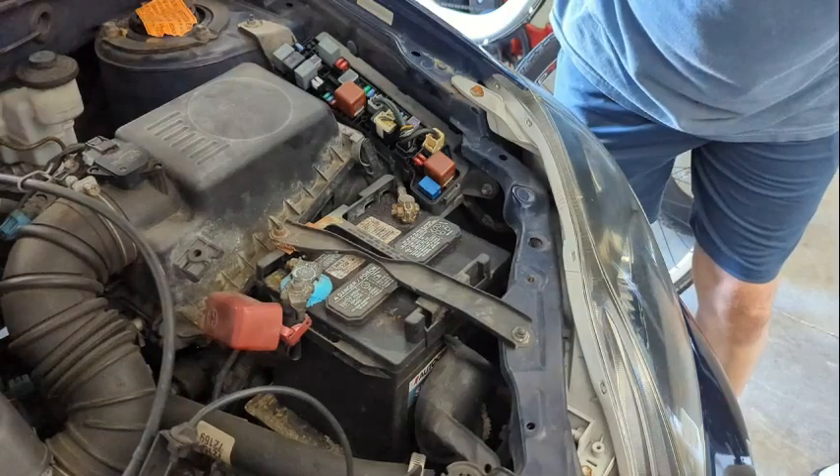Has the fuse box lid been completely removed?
Yes.